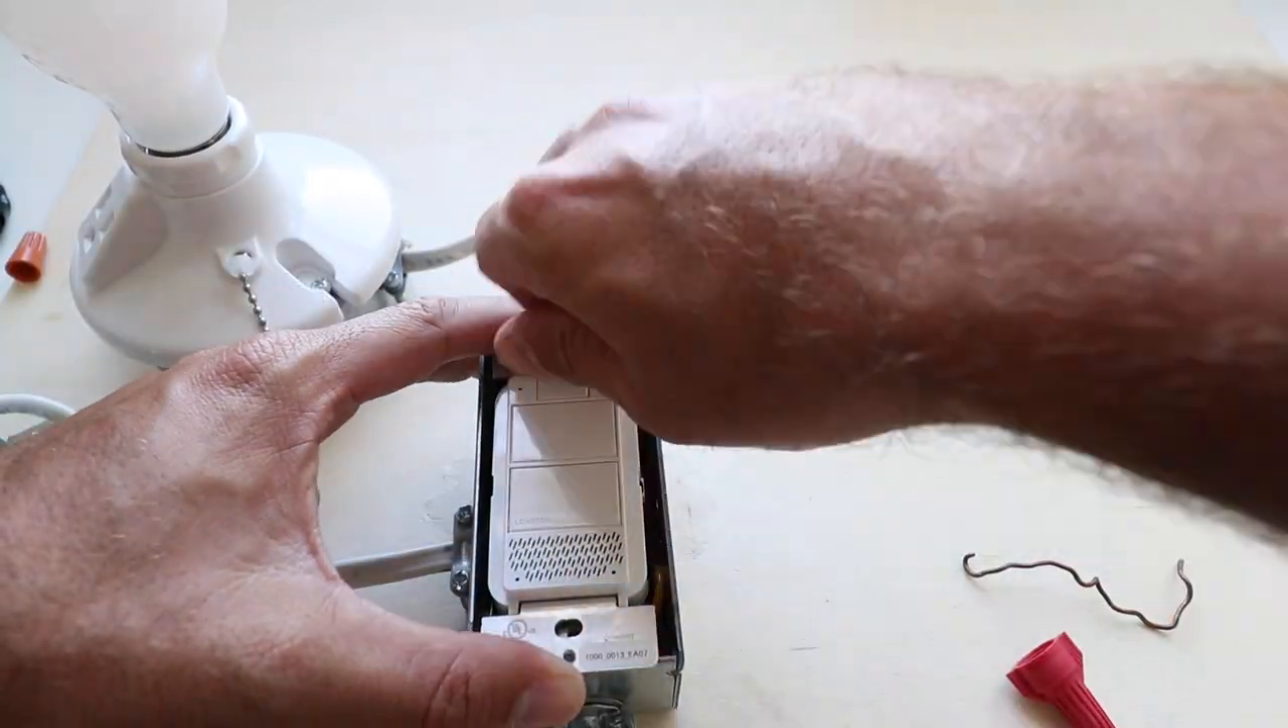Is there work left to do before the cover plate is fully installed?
Yes.